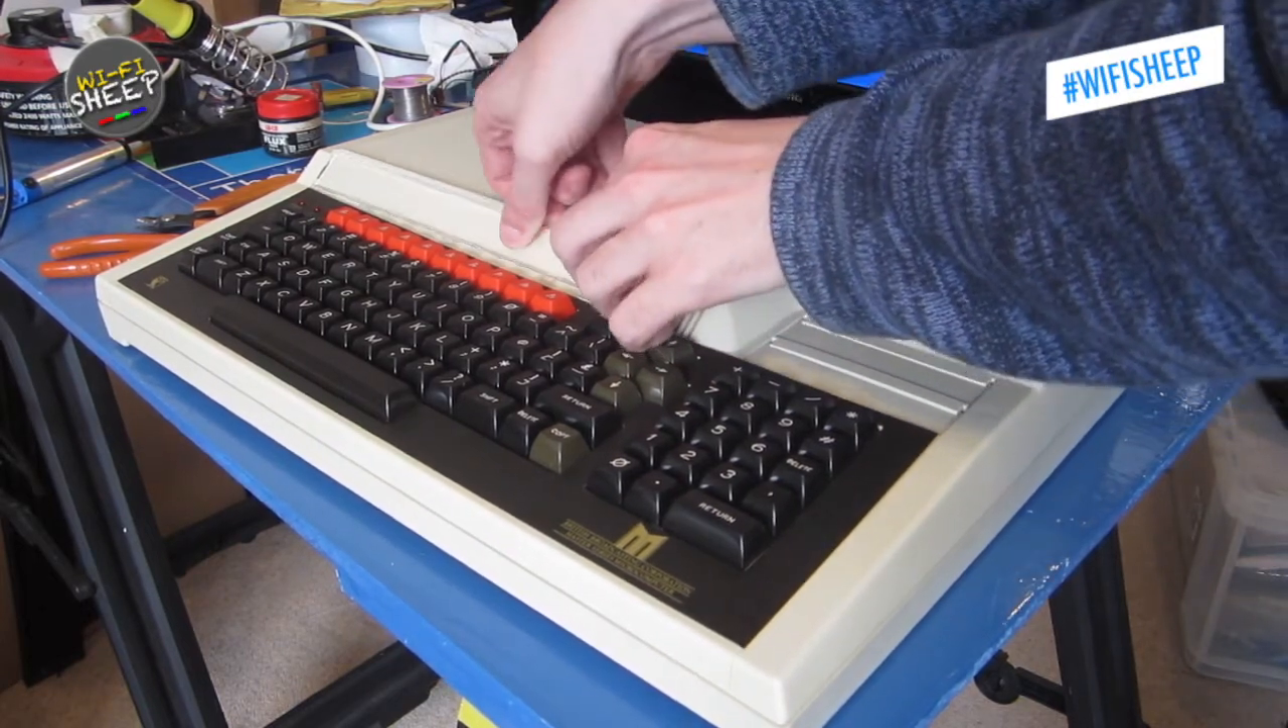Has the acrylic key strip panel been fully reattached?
No.